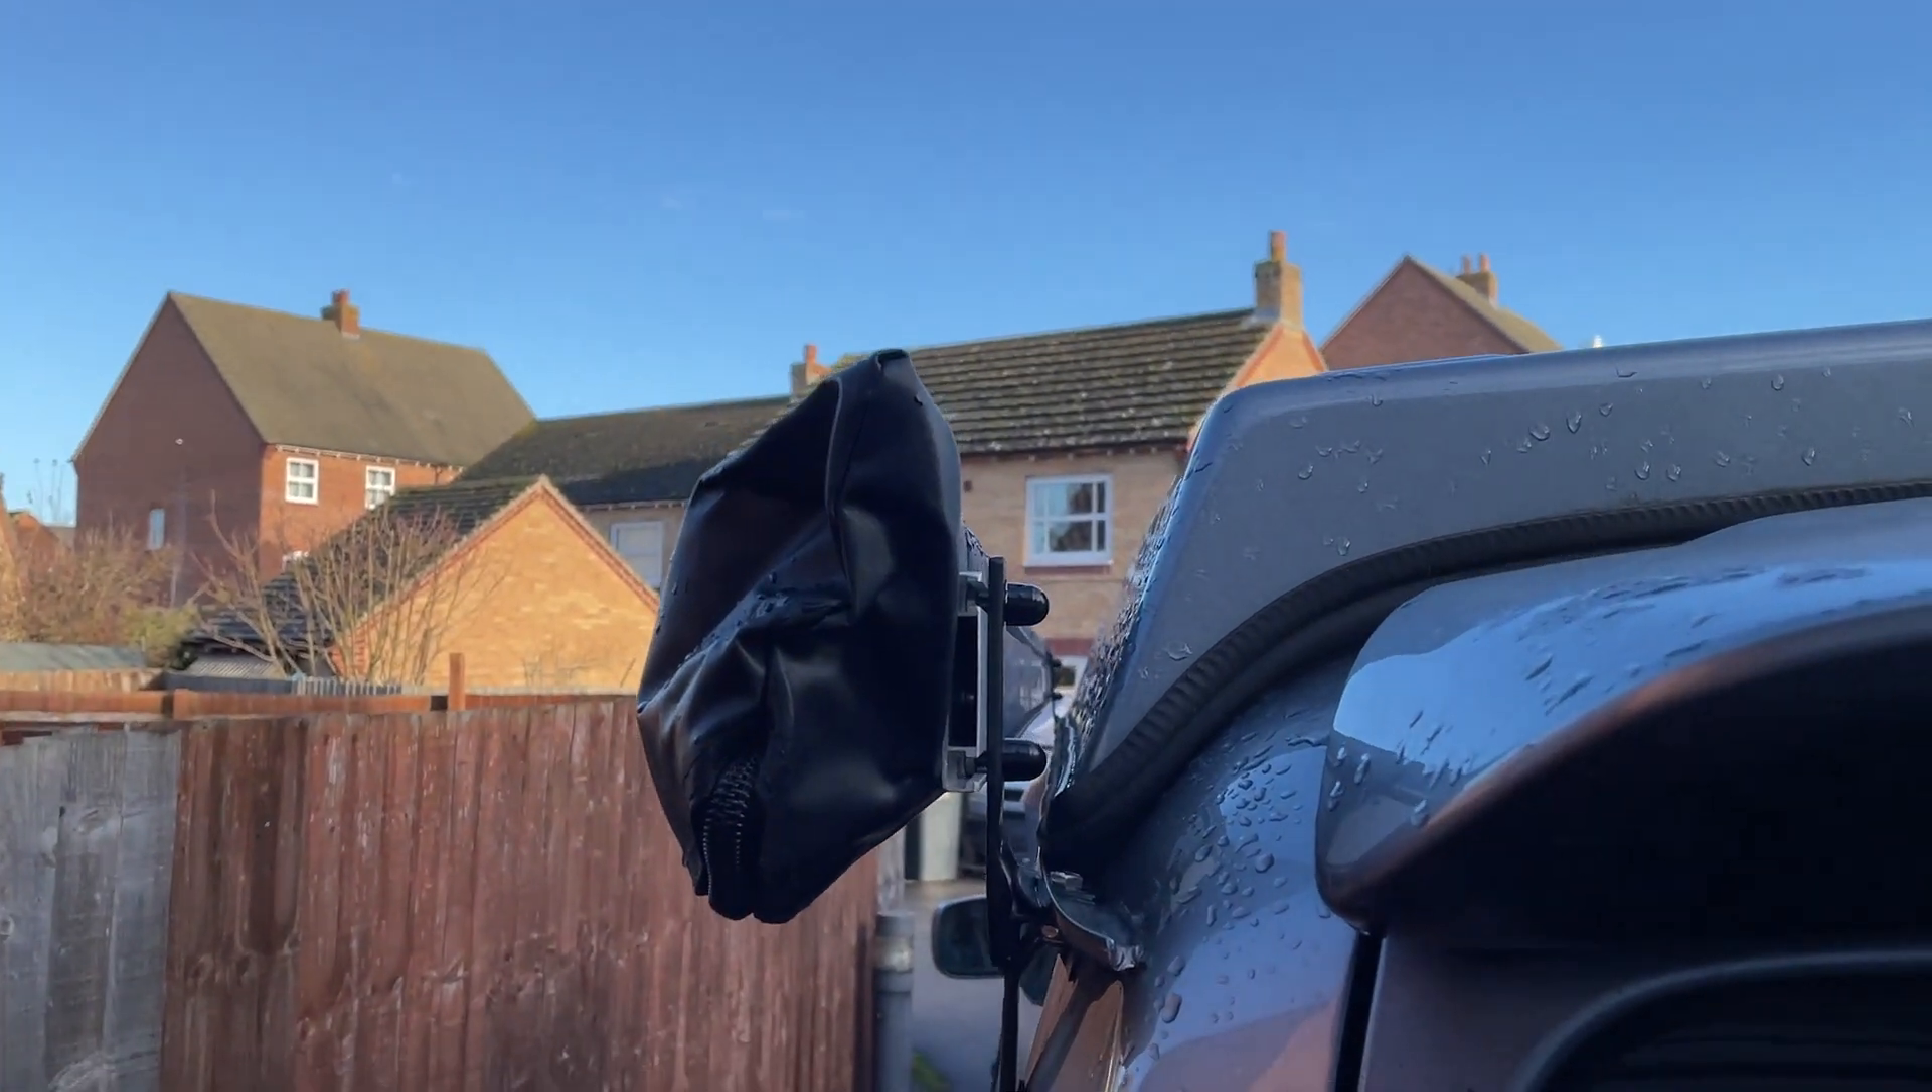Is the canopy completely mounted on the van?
Yes.